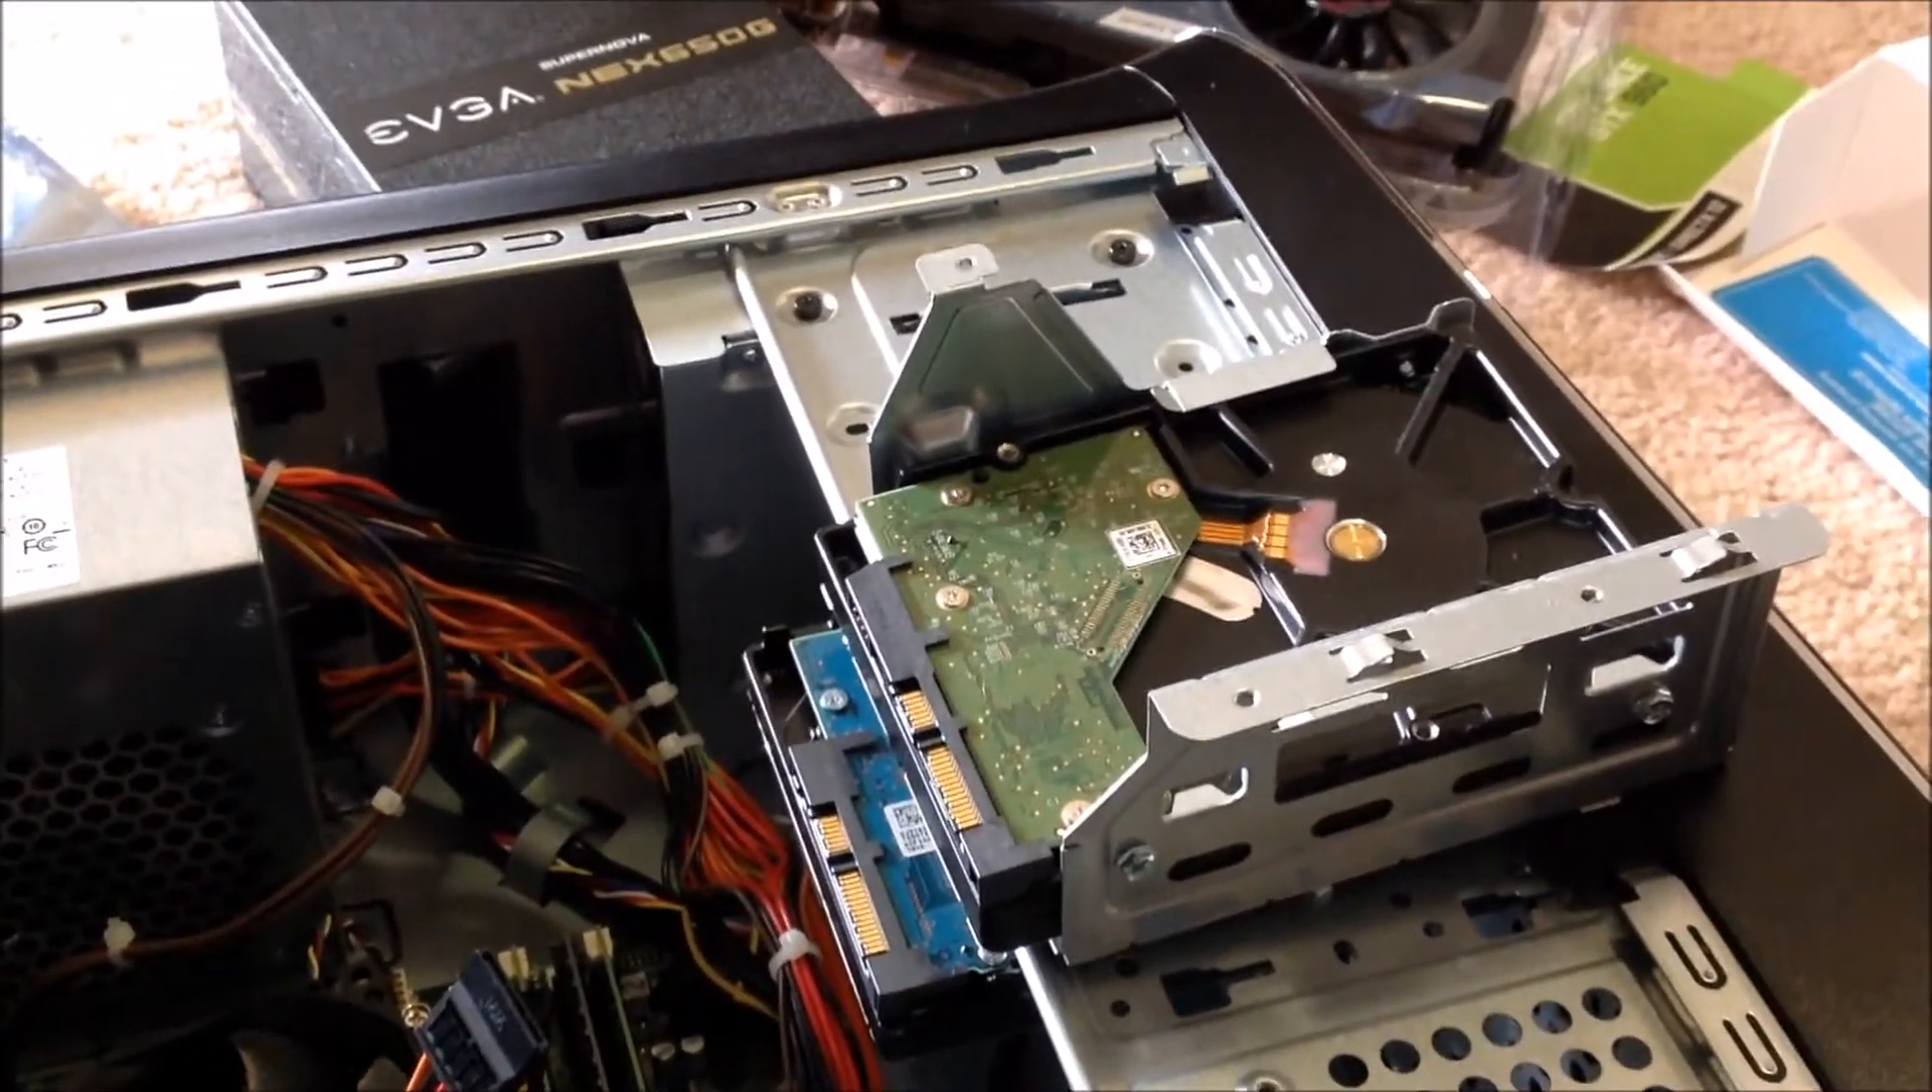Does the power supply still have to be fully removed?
Yes.